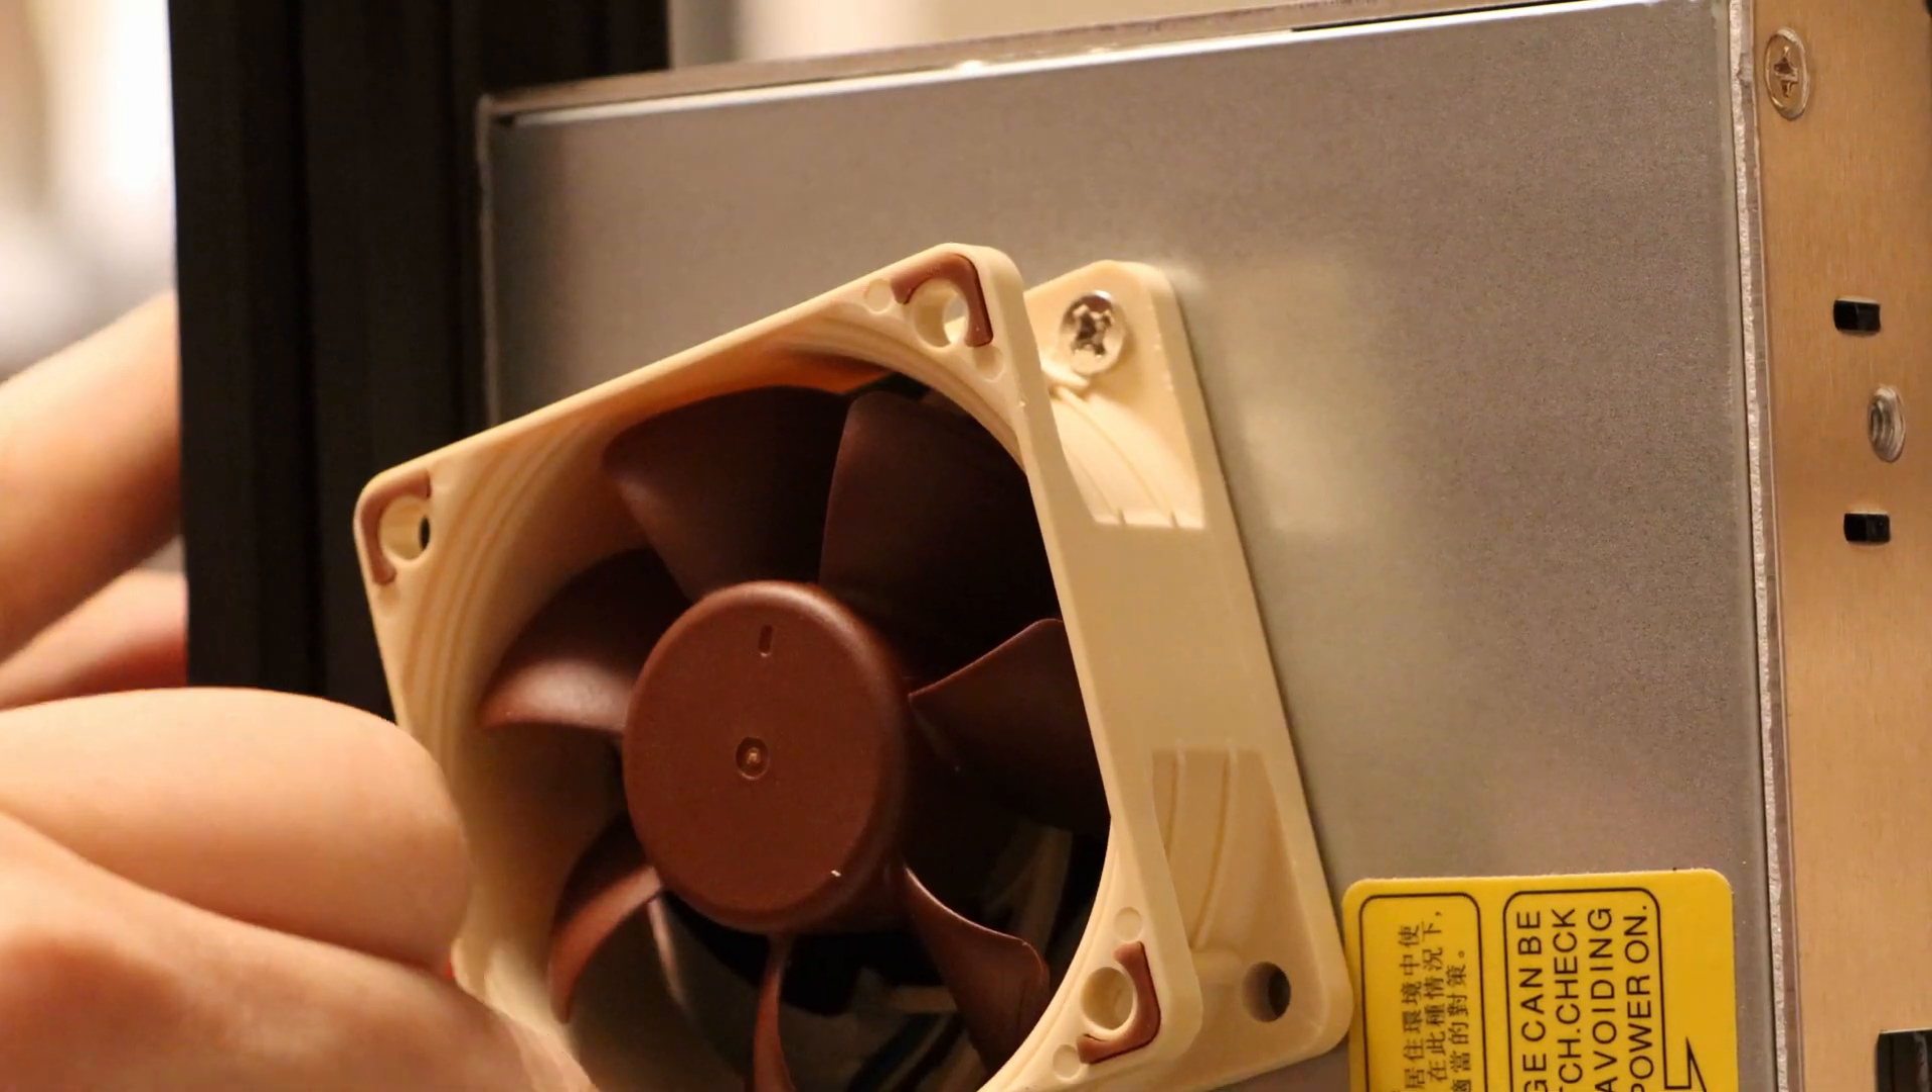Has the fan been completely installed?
No.